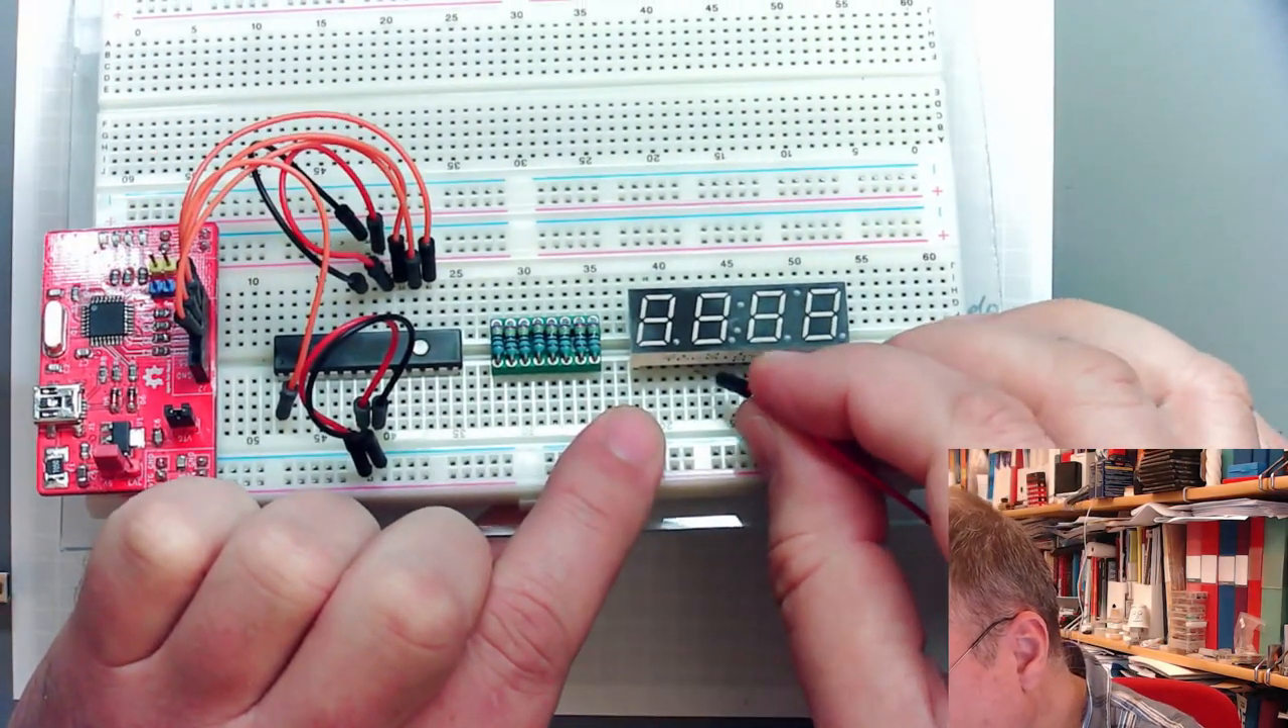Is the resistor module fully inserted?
Yes.